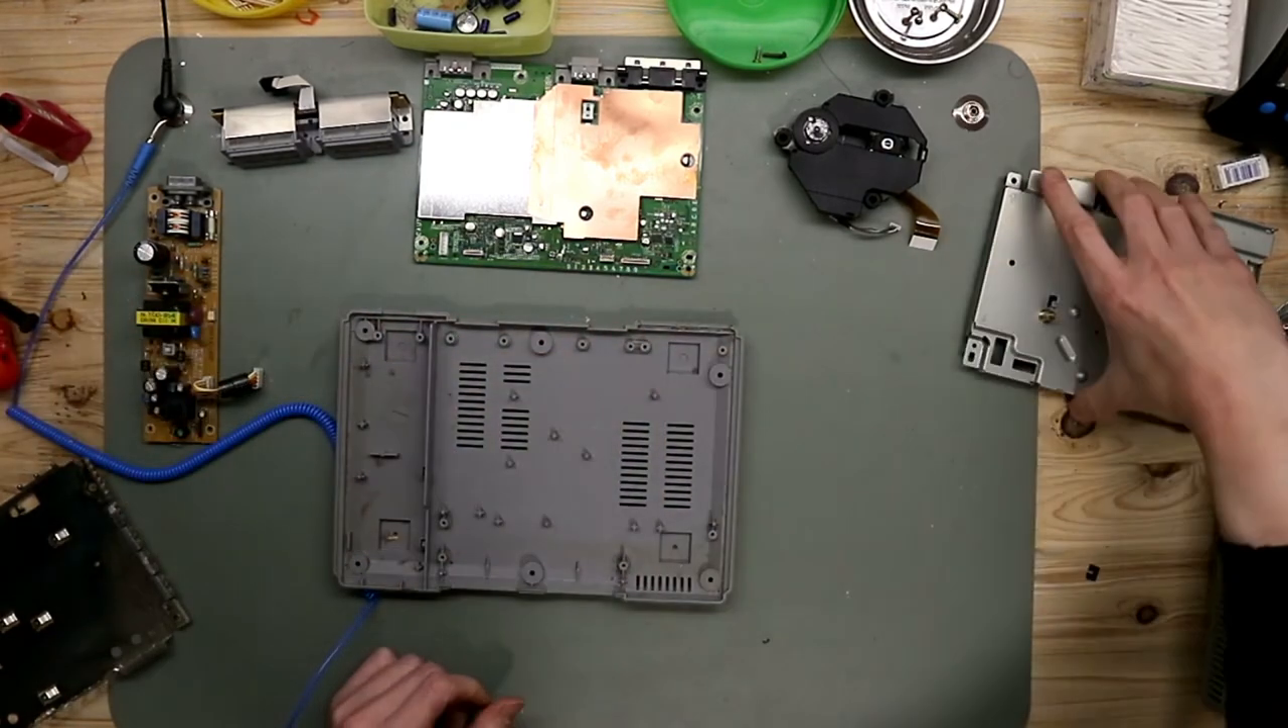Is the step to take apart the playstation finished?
Yes.